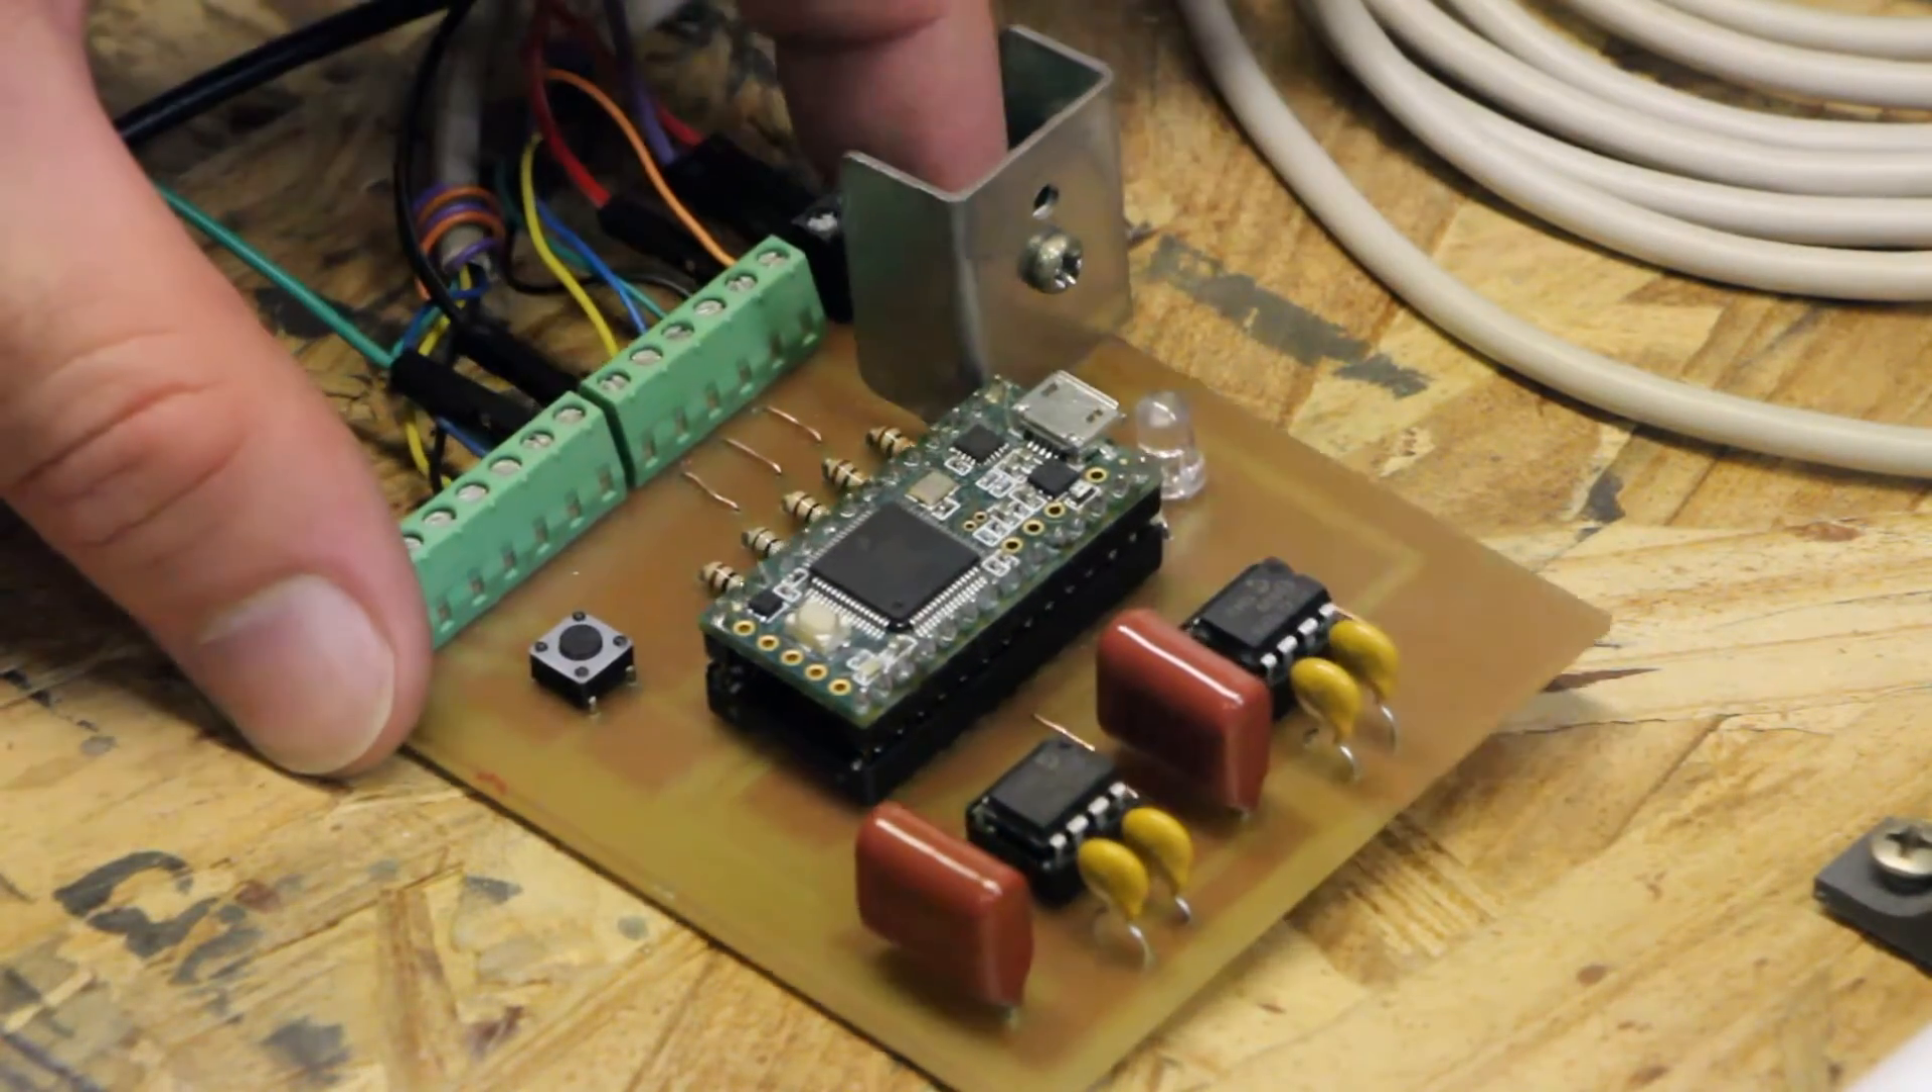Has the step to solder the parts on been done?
Yes.